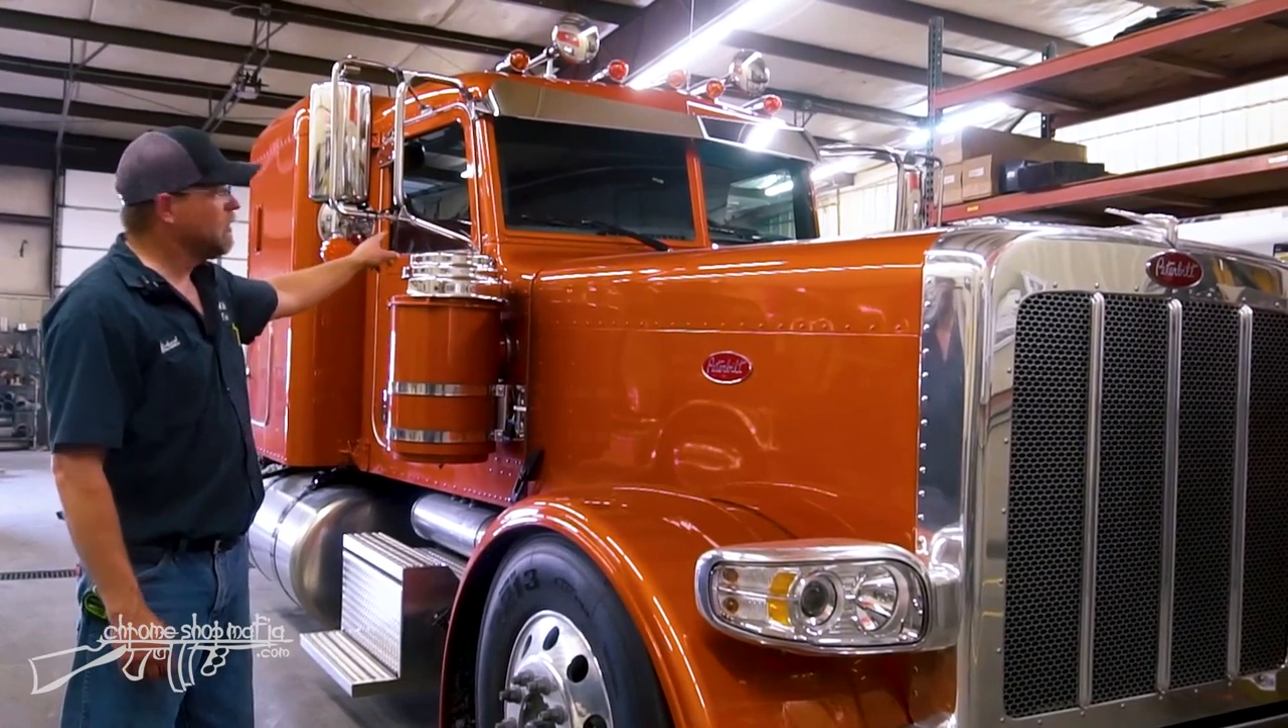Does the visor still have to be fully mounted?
No.